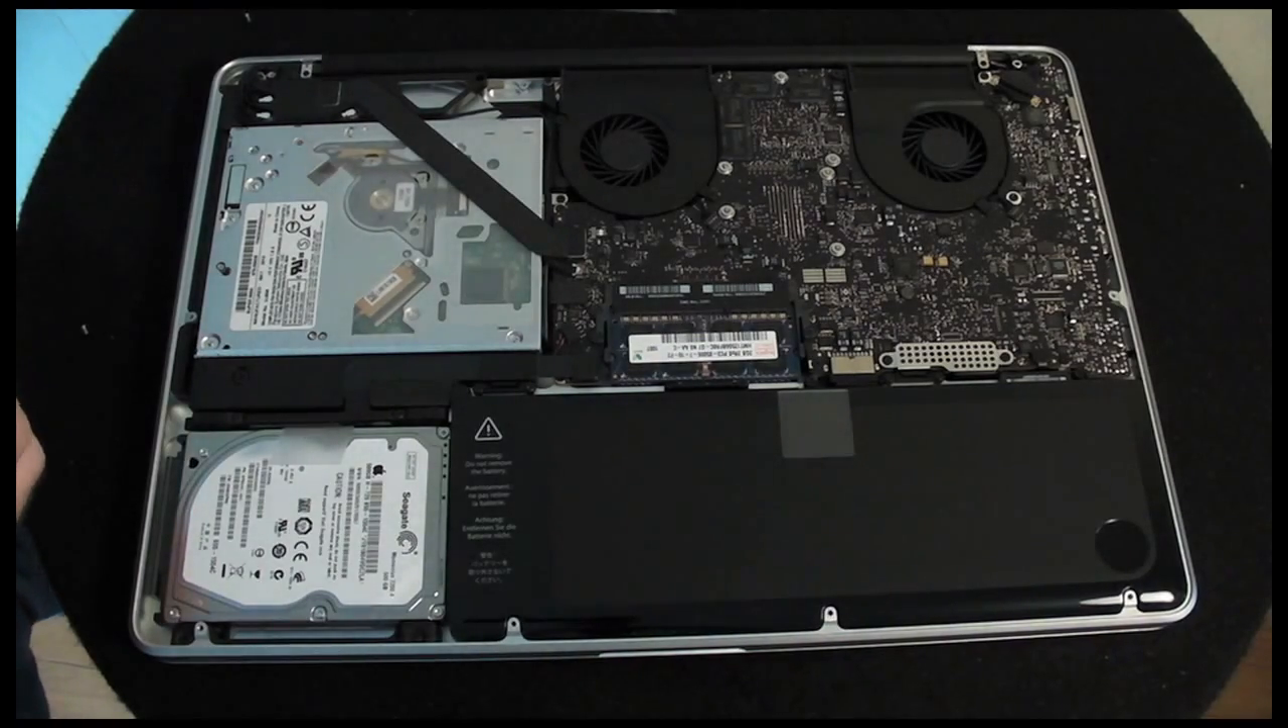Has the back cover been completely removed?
Yes.